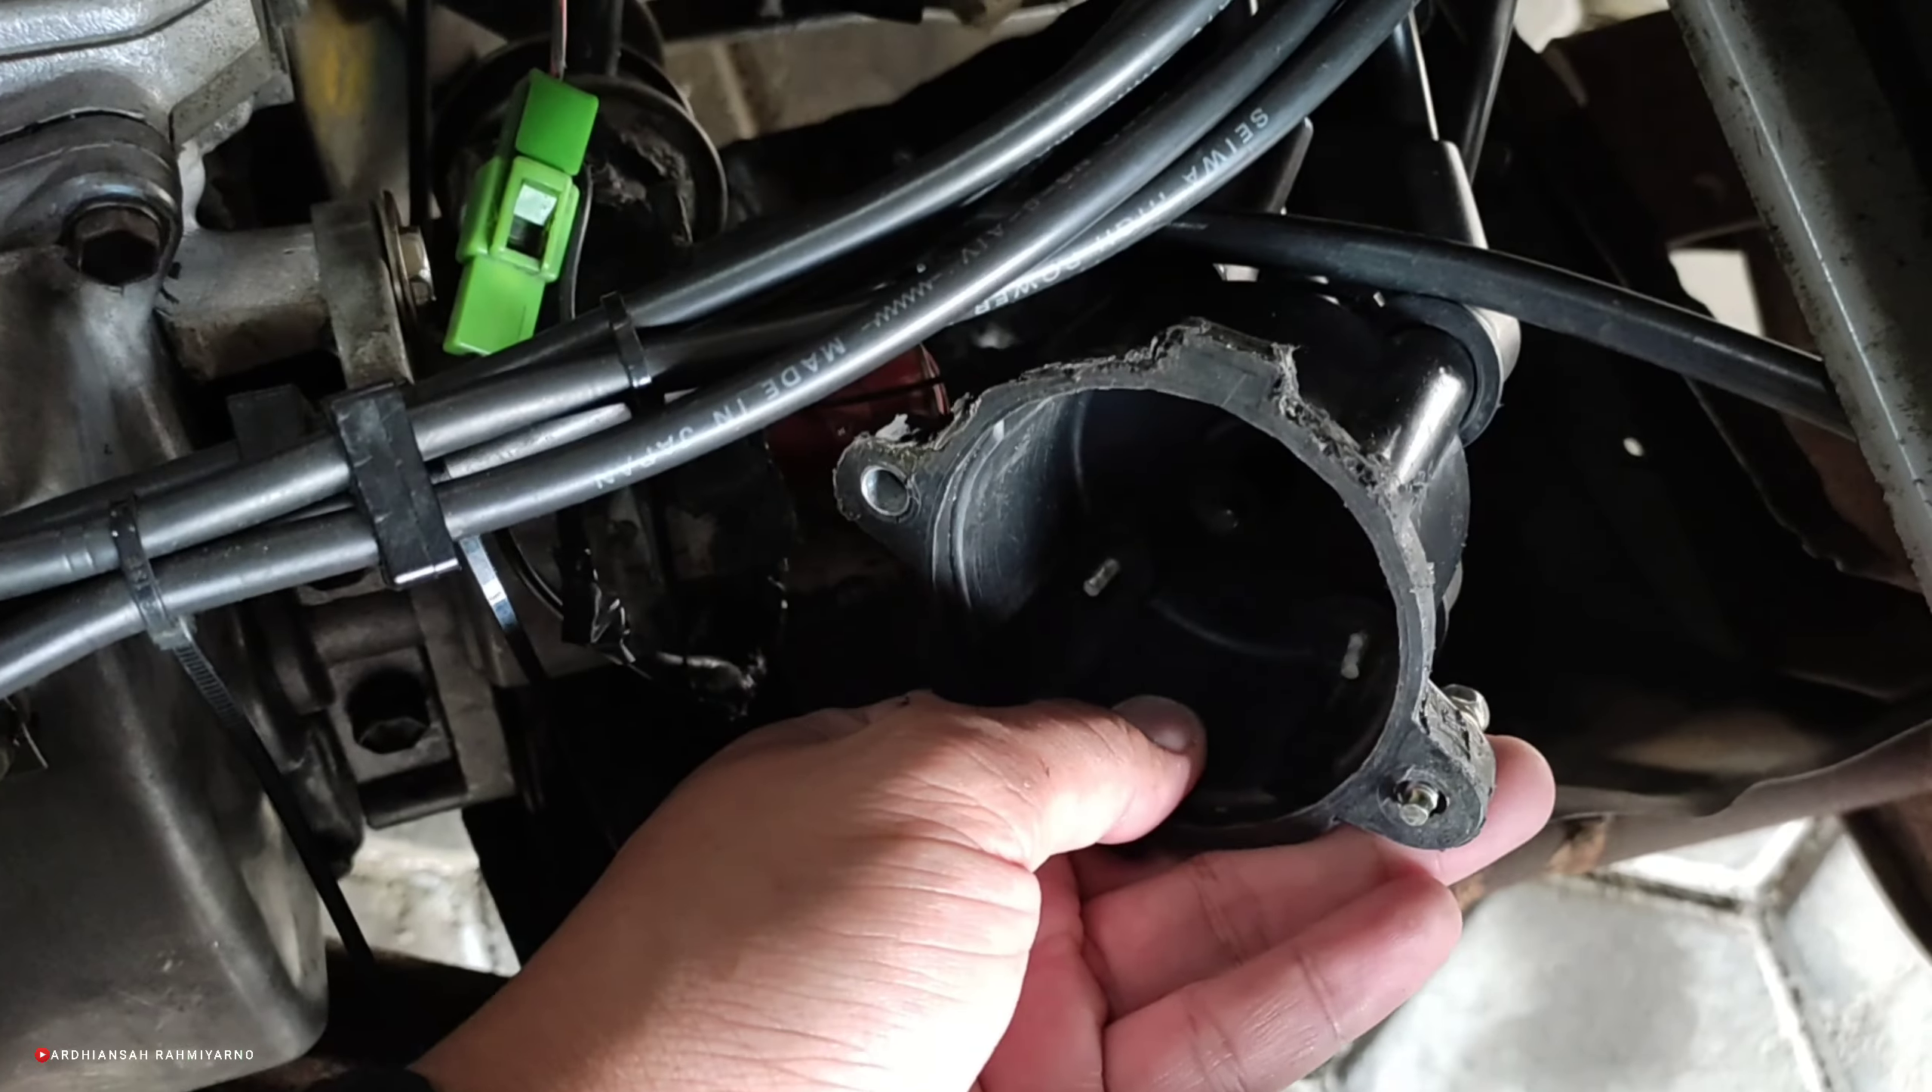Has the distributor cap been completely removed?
Yes.